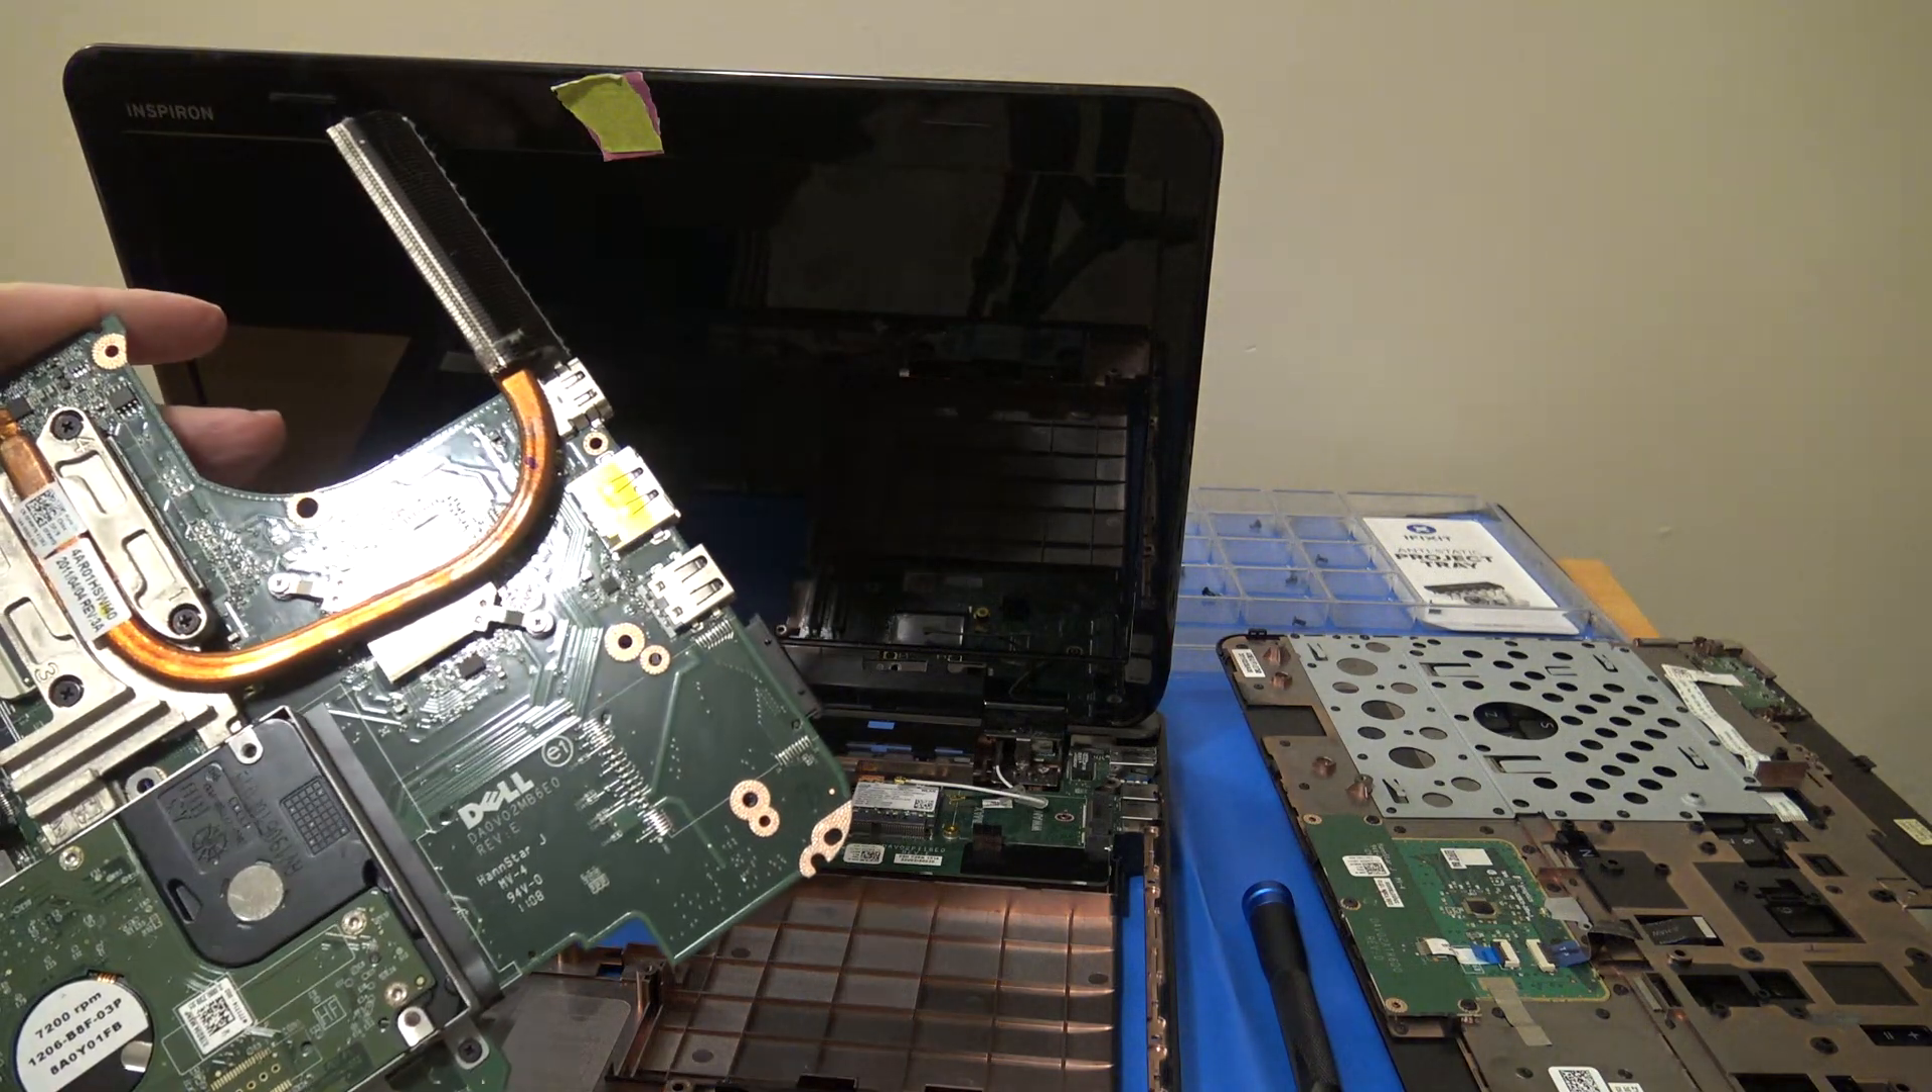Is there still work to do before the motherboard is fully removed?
No.